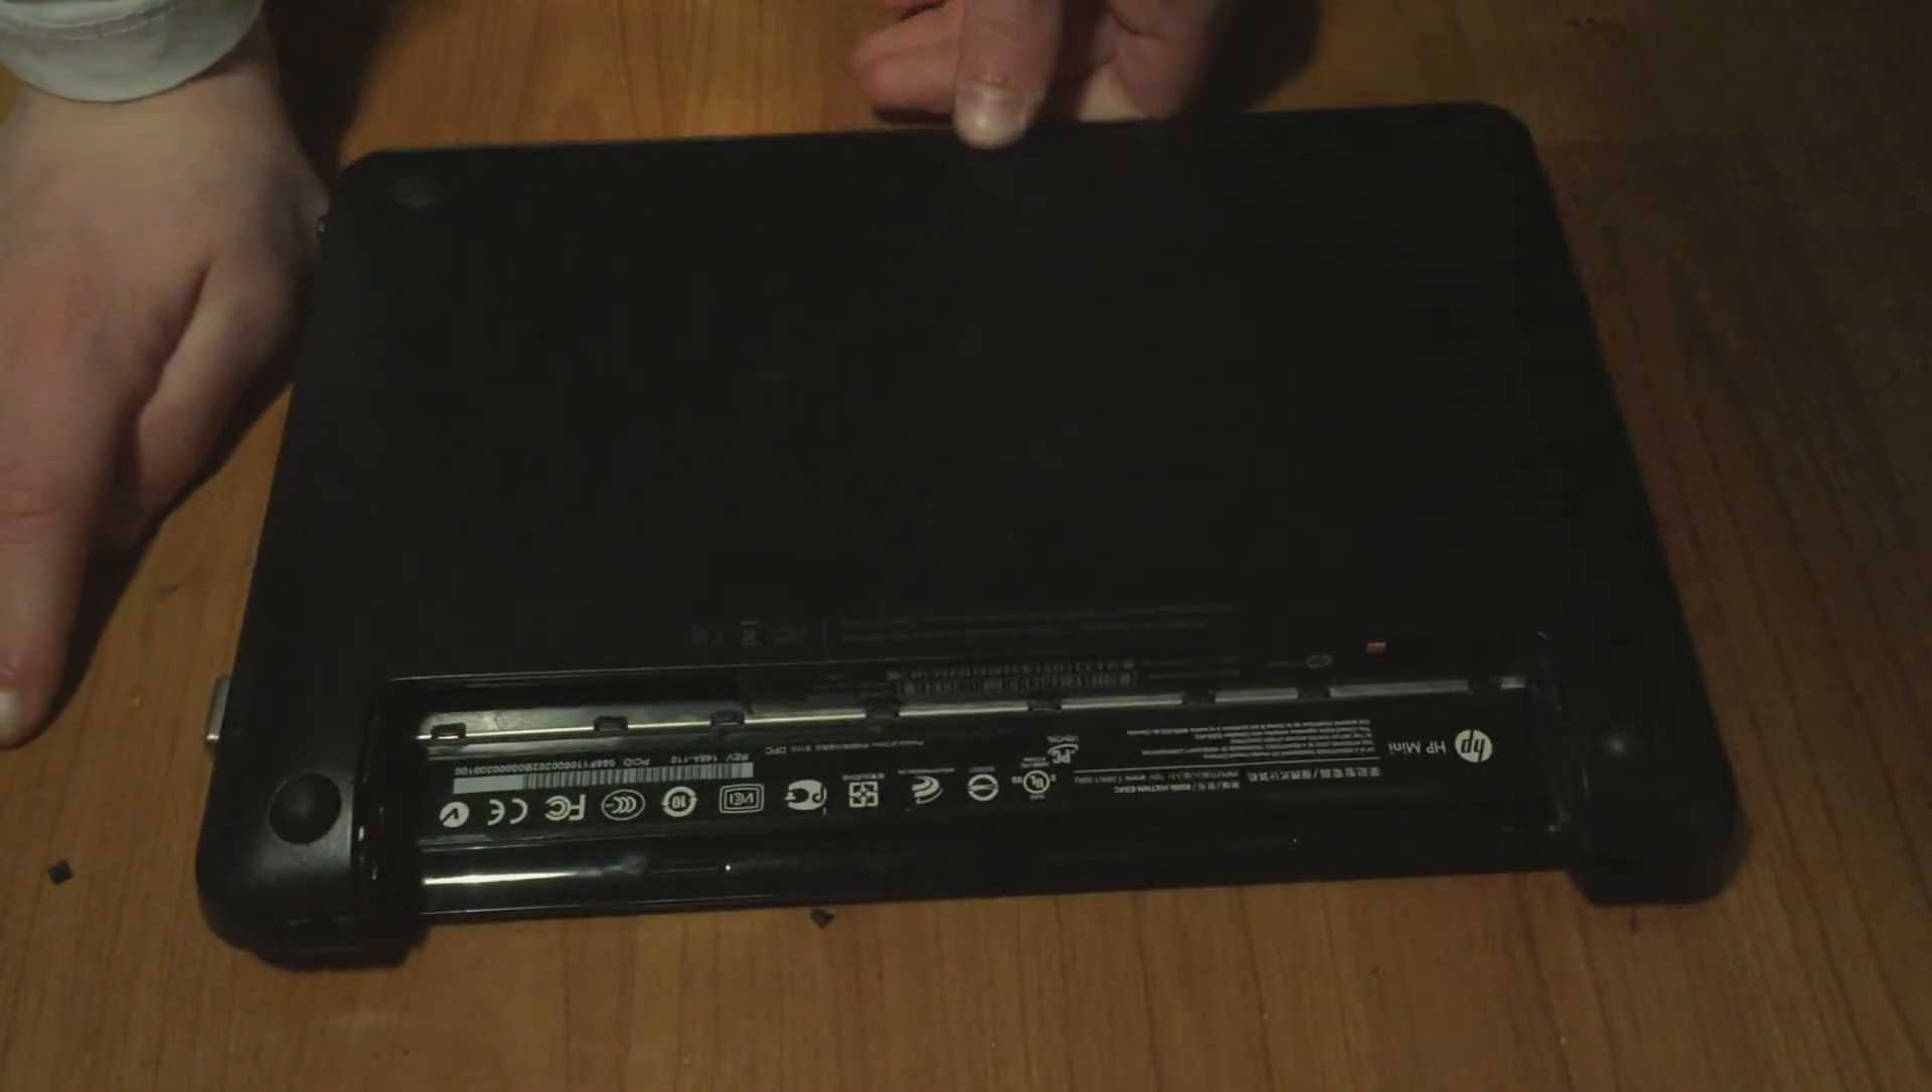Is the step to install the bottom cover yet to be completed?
No.